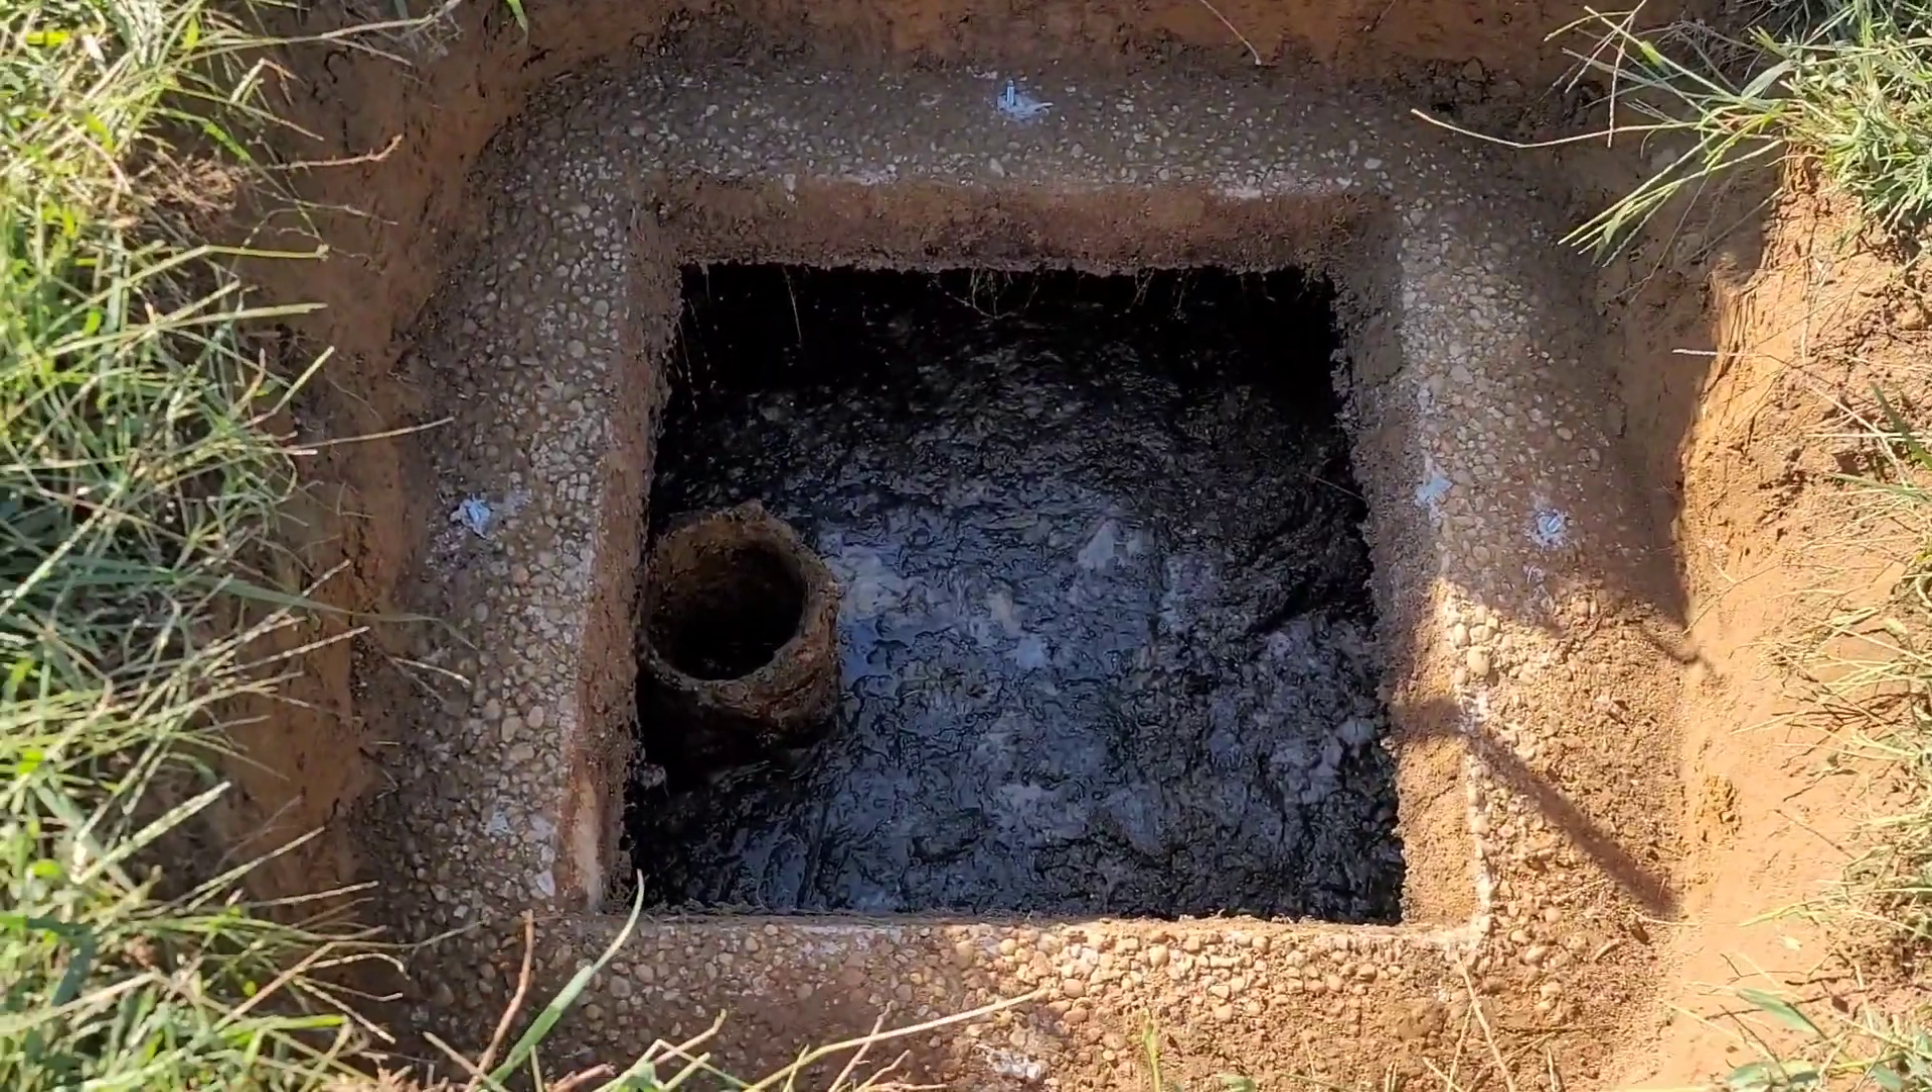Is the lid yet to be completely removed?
No.